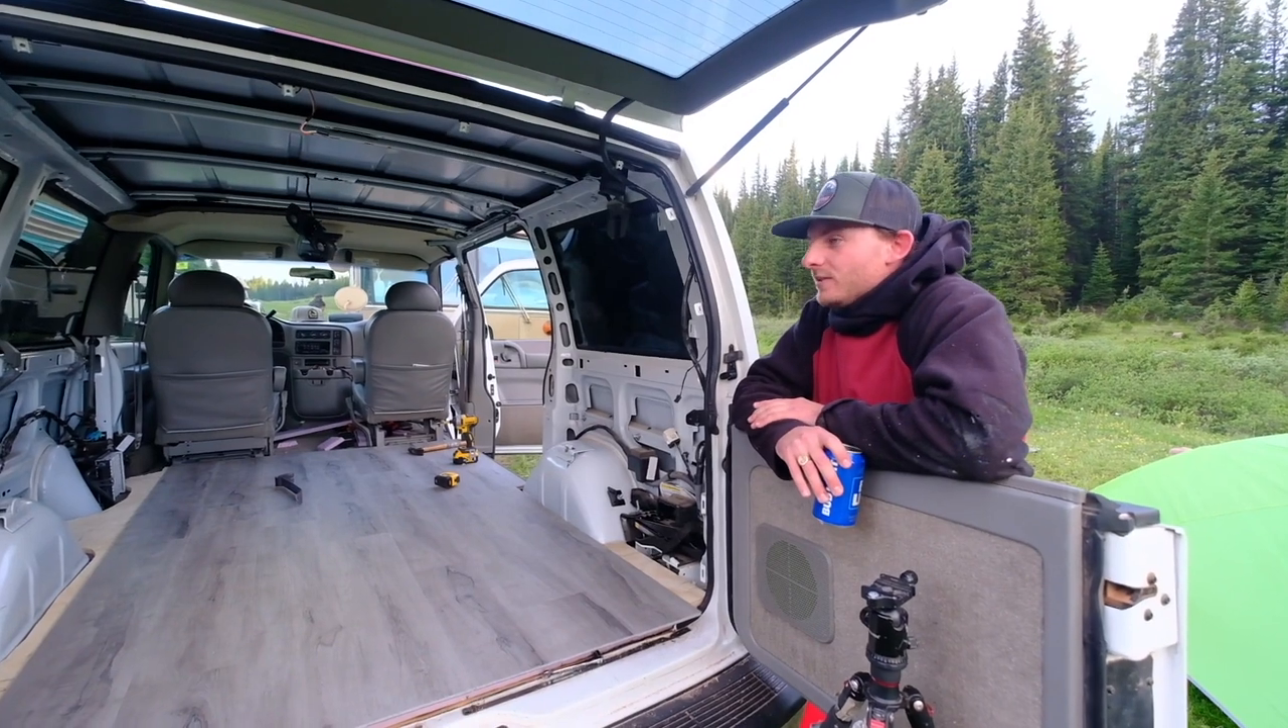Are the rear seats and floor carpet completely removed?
Yes.